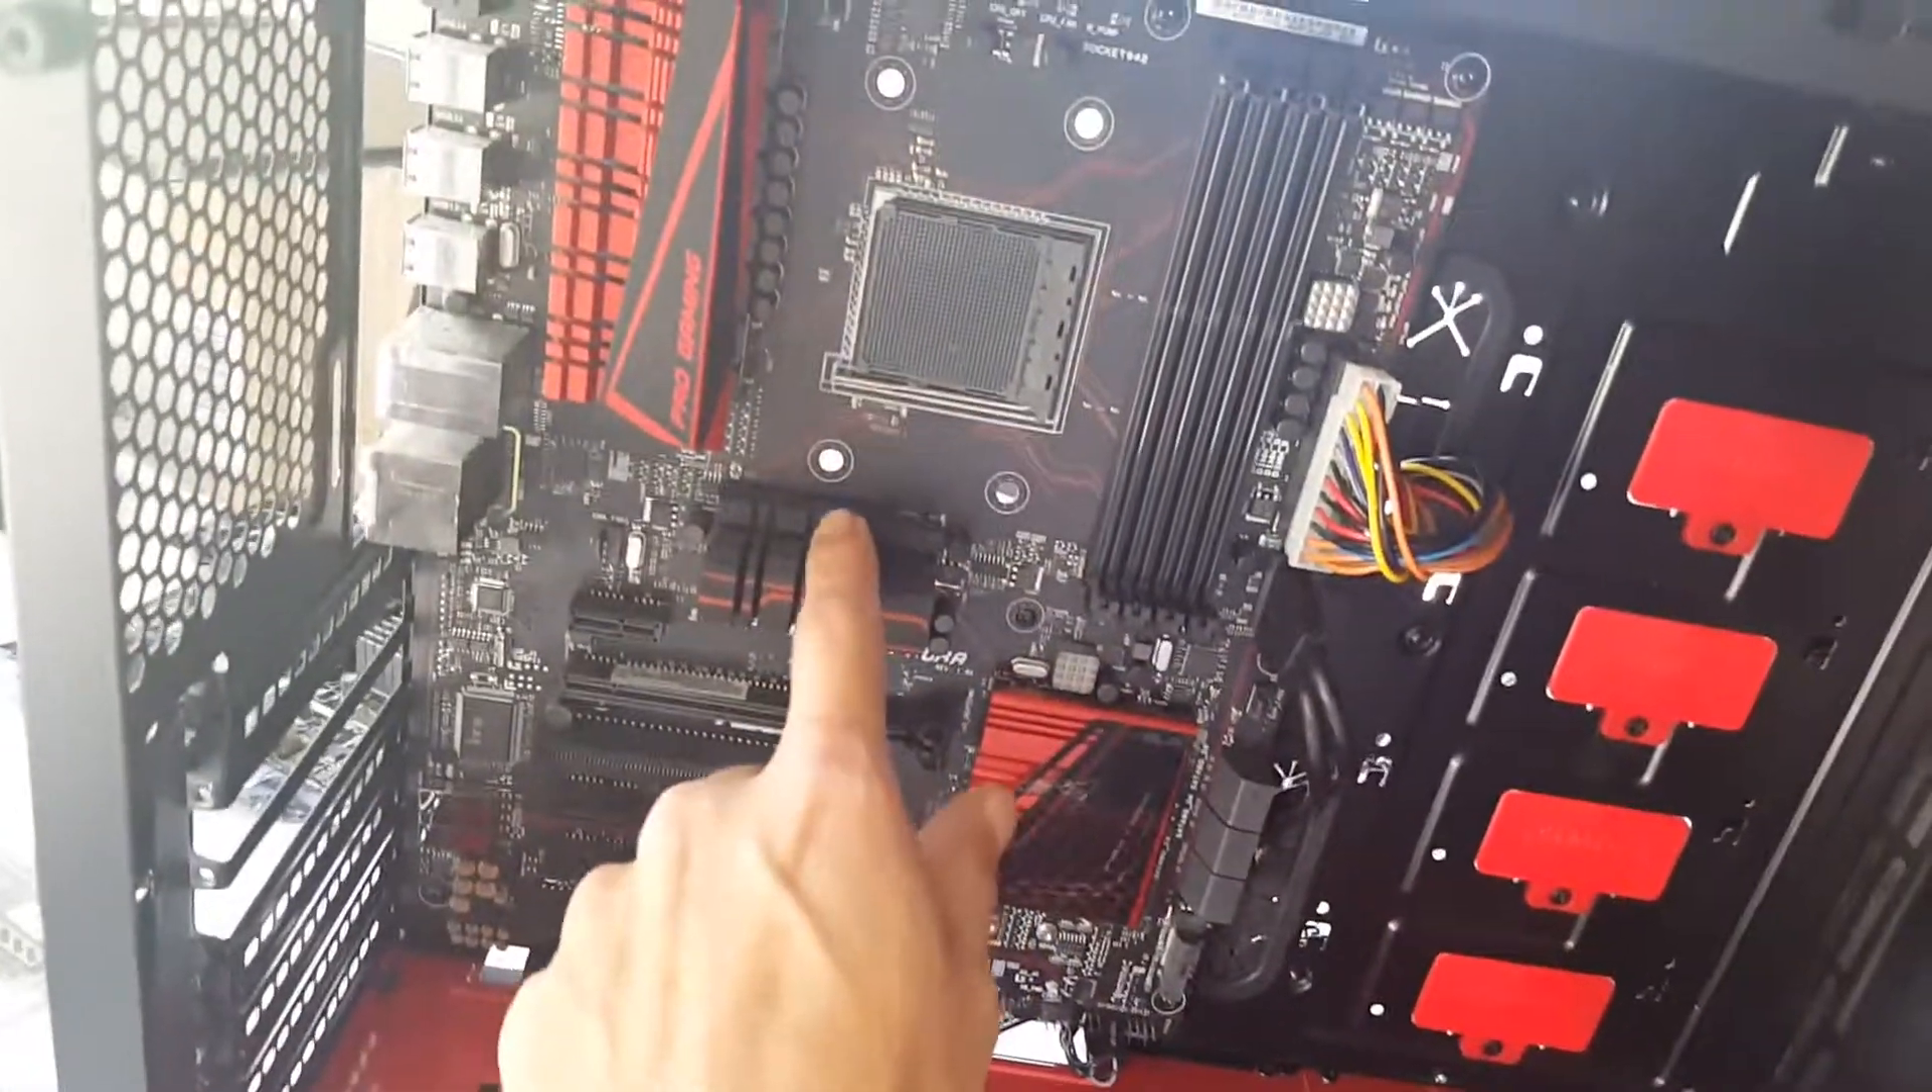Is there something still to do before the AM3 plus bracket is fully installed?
Yes.